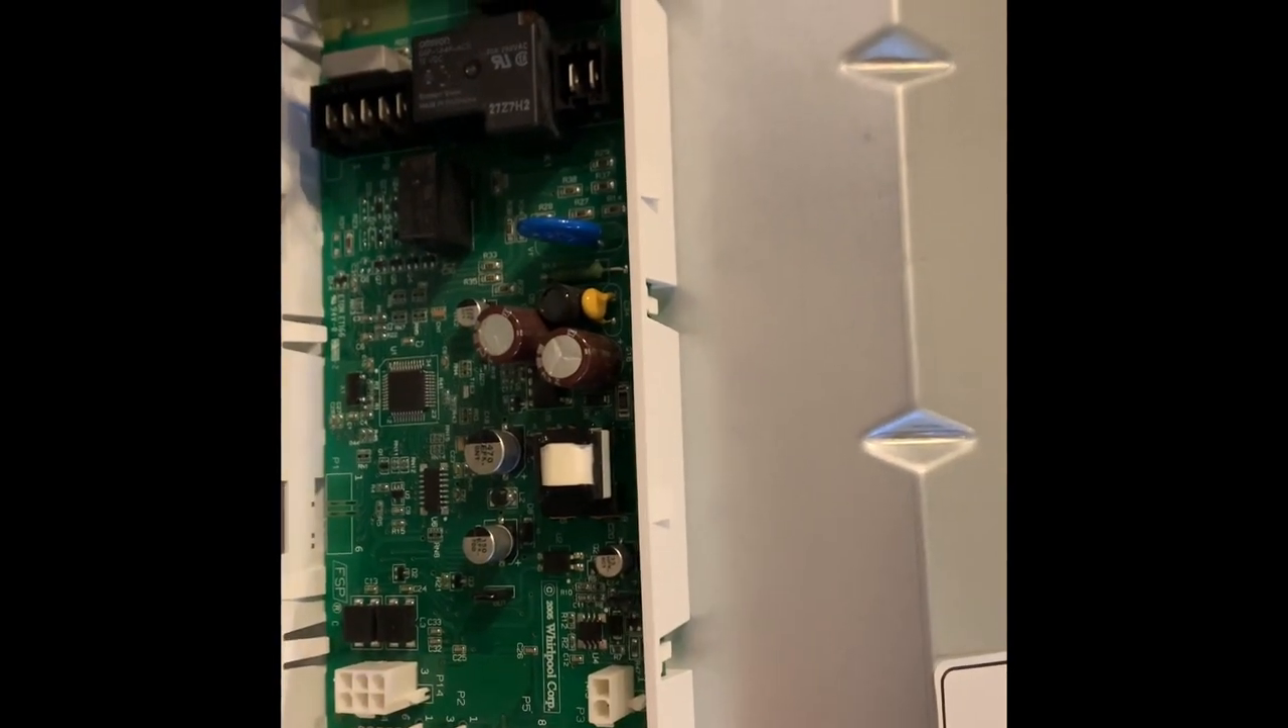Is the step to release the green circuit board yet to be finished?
Yes.